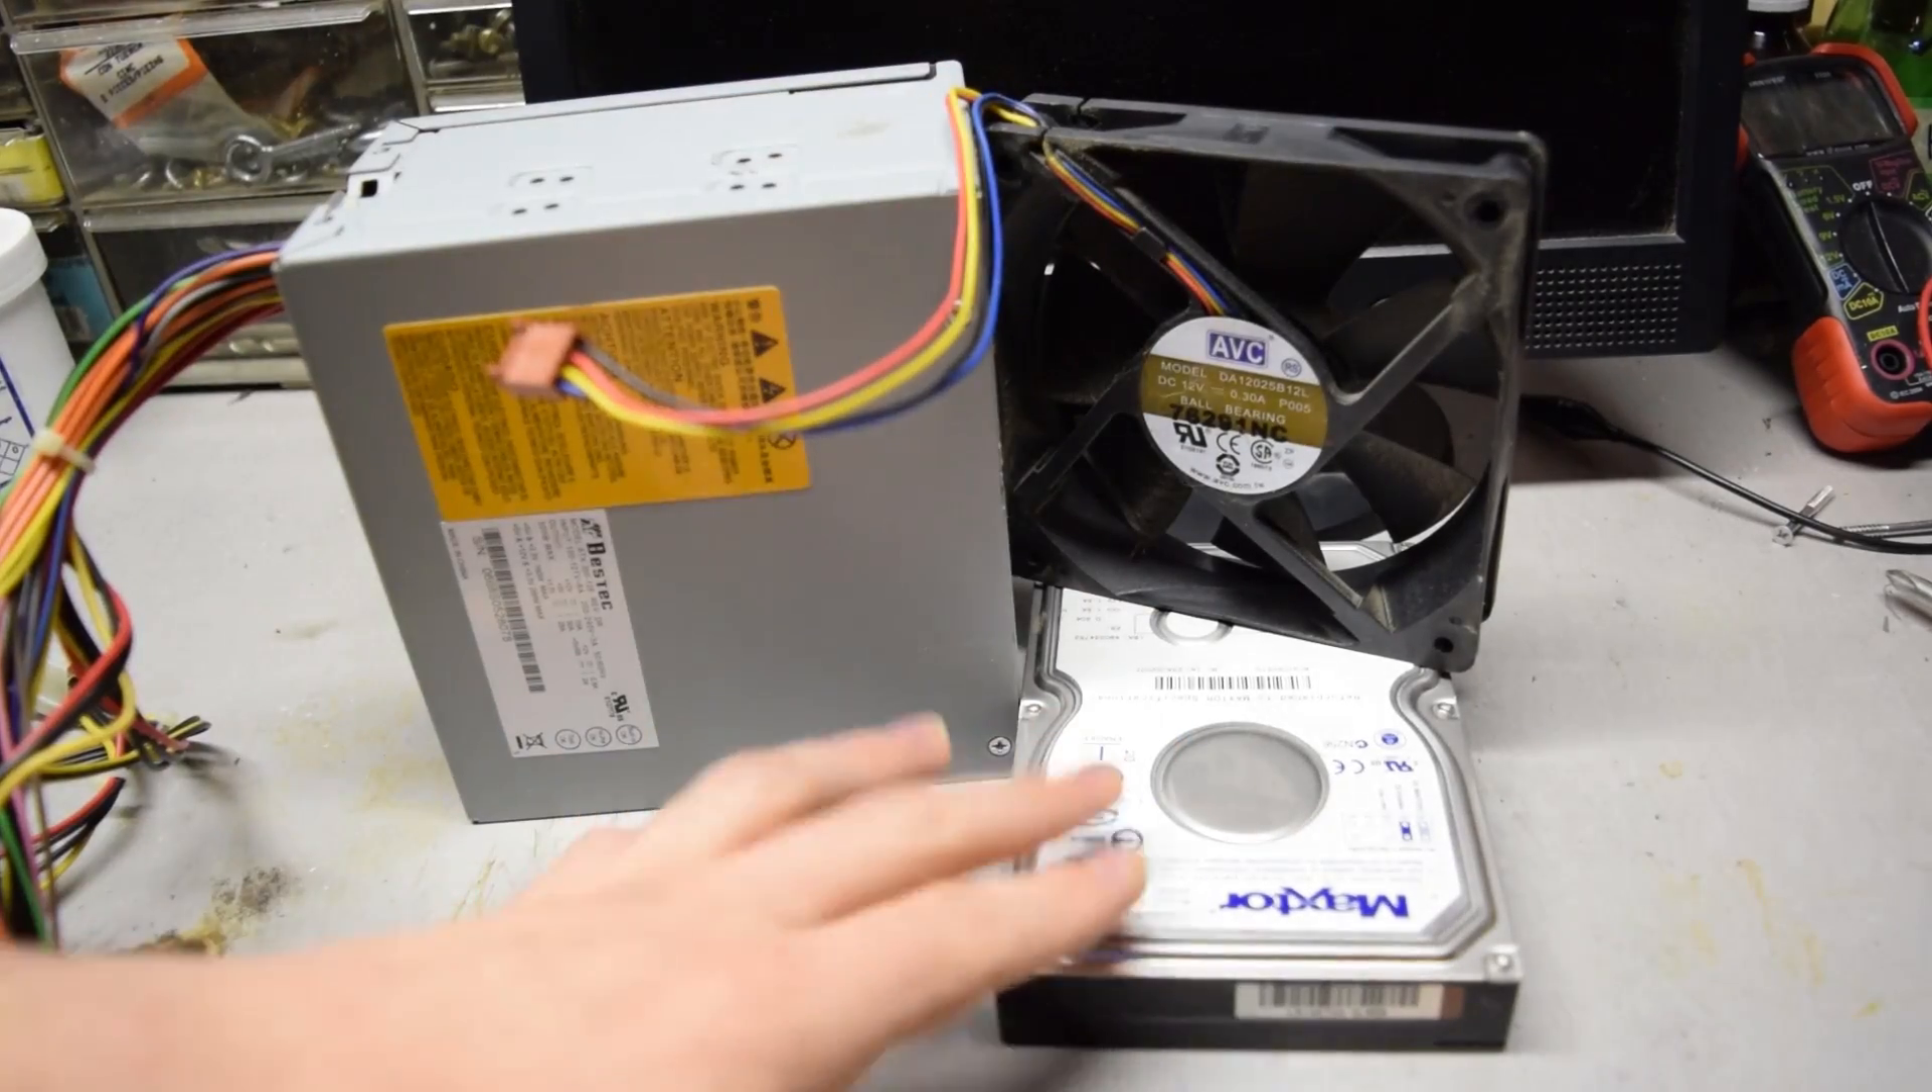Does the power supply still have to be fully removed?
No.